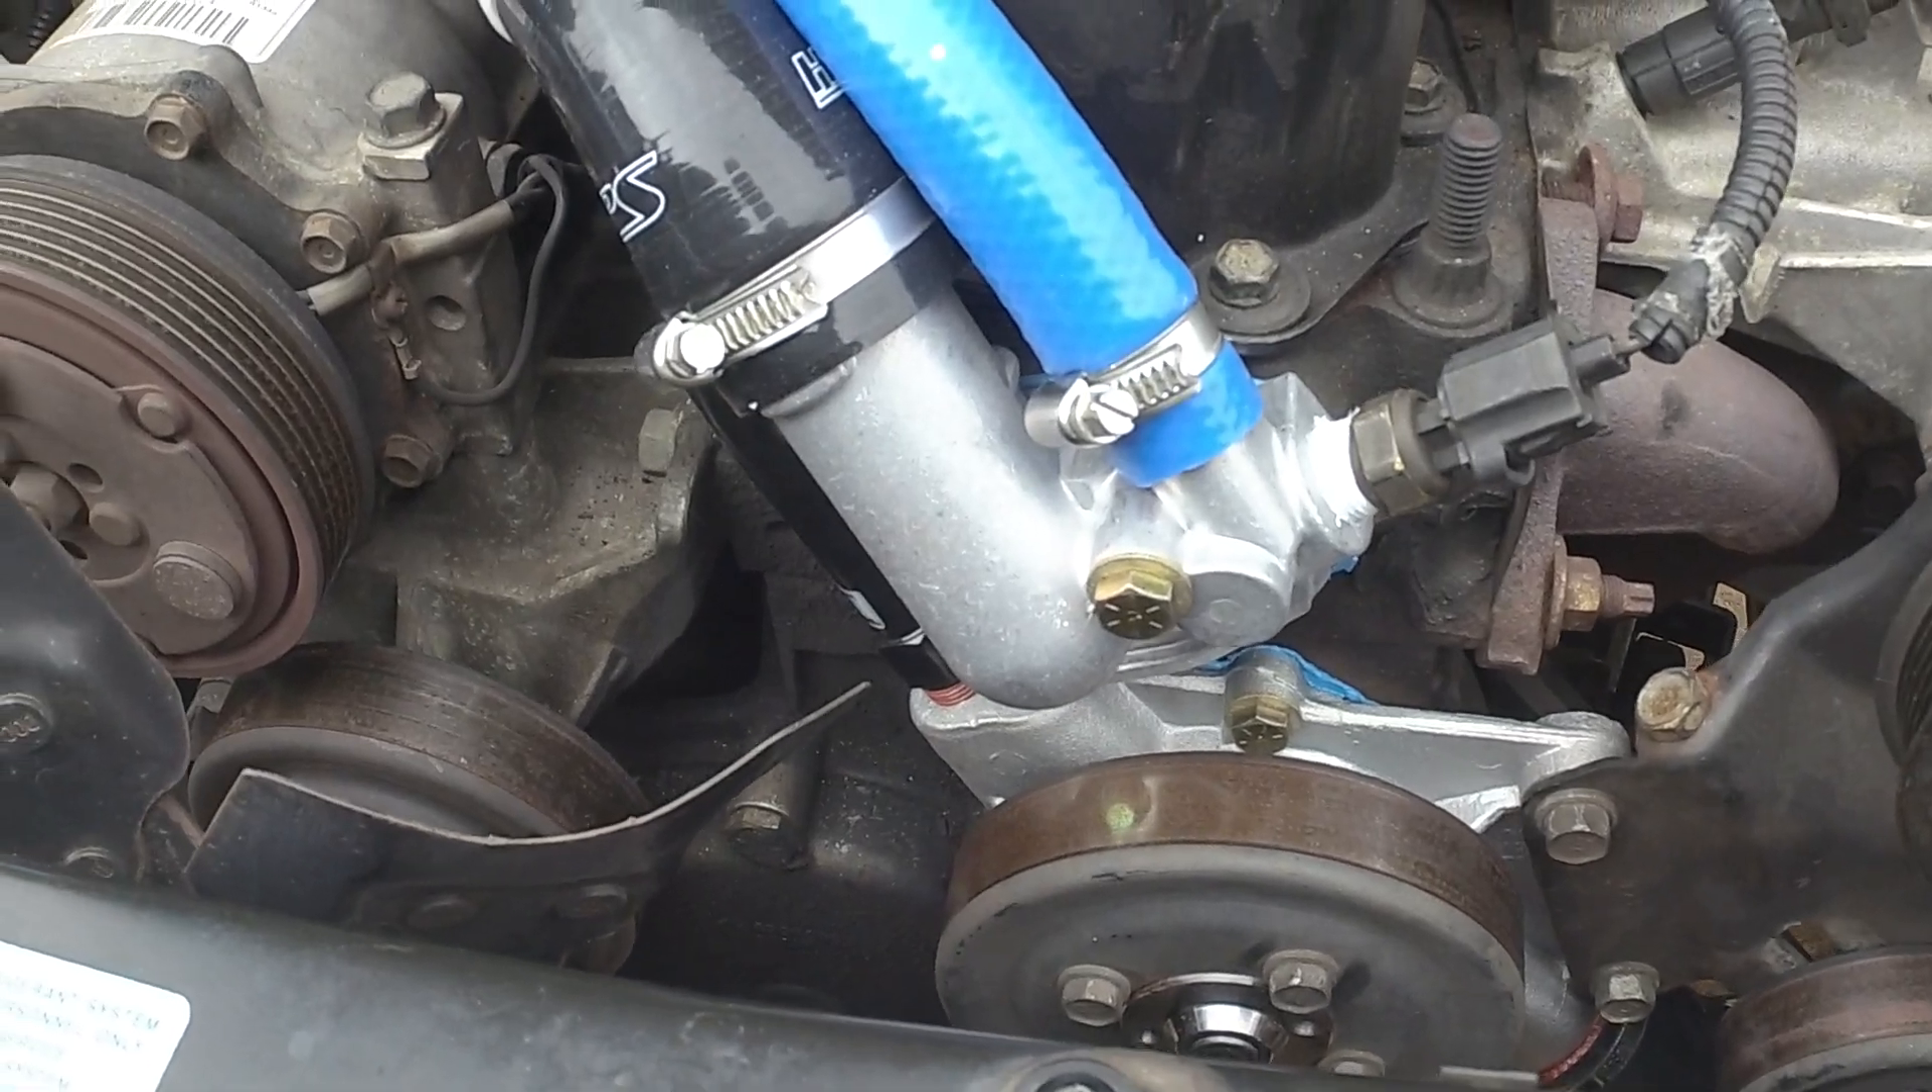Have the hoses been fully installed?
Yes.